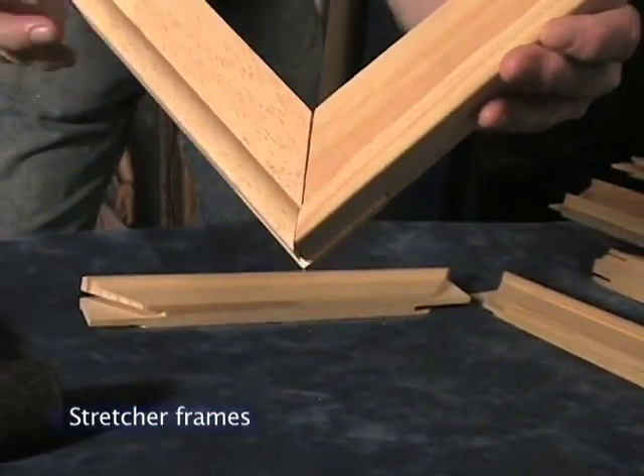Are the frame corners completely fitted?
No.